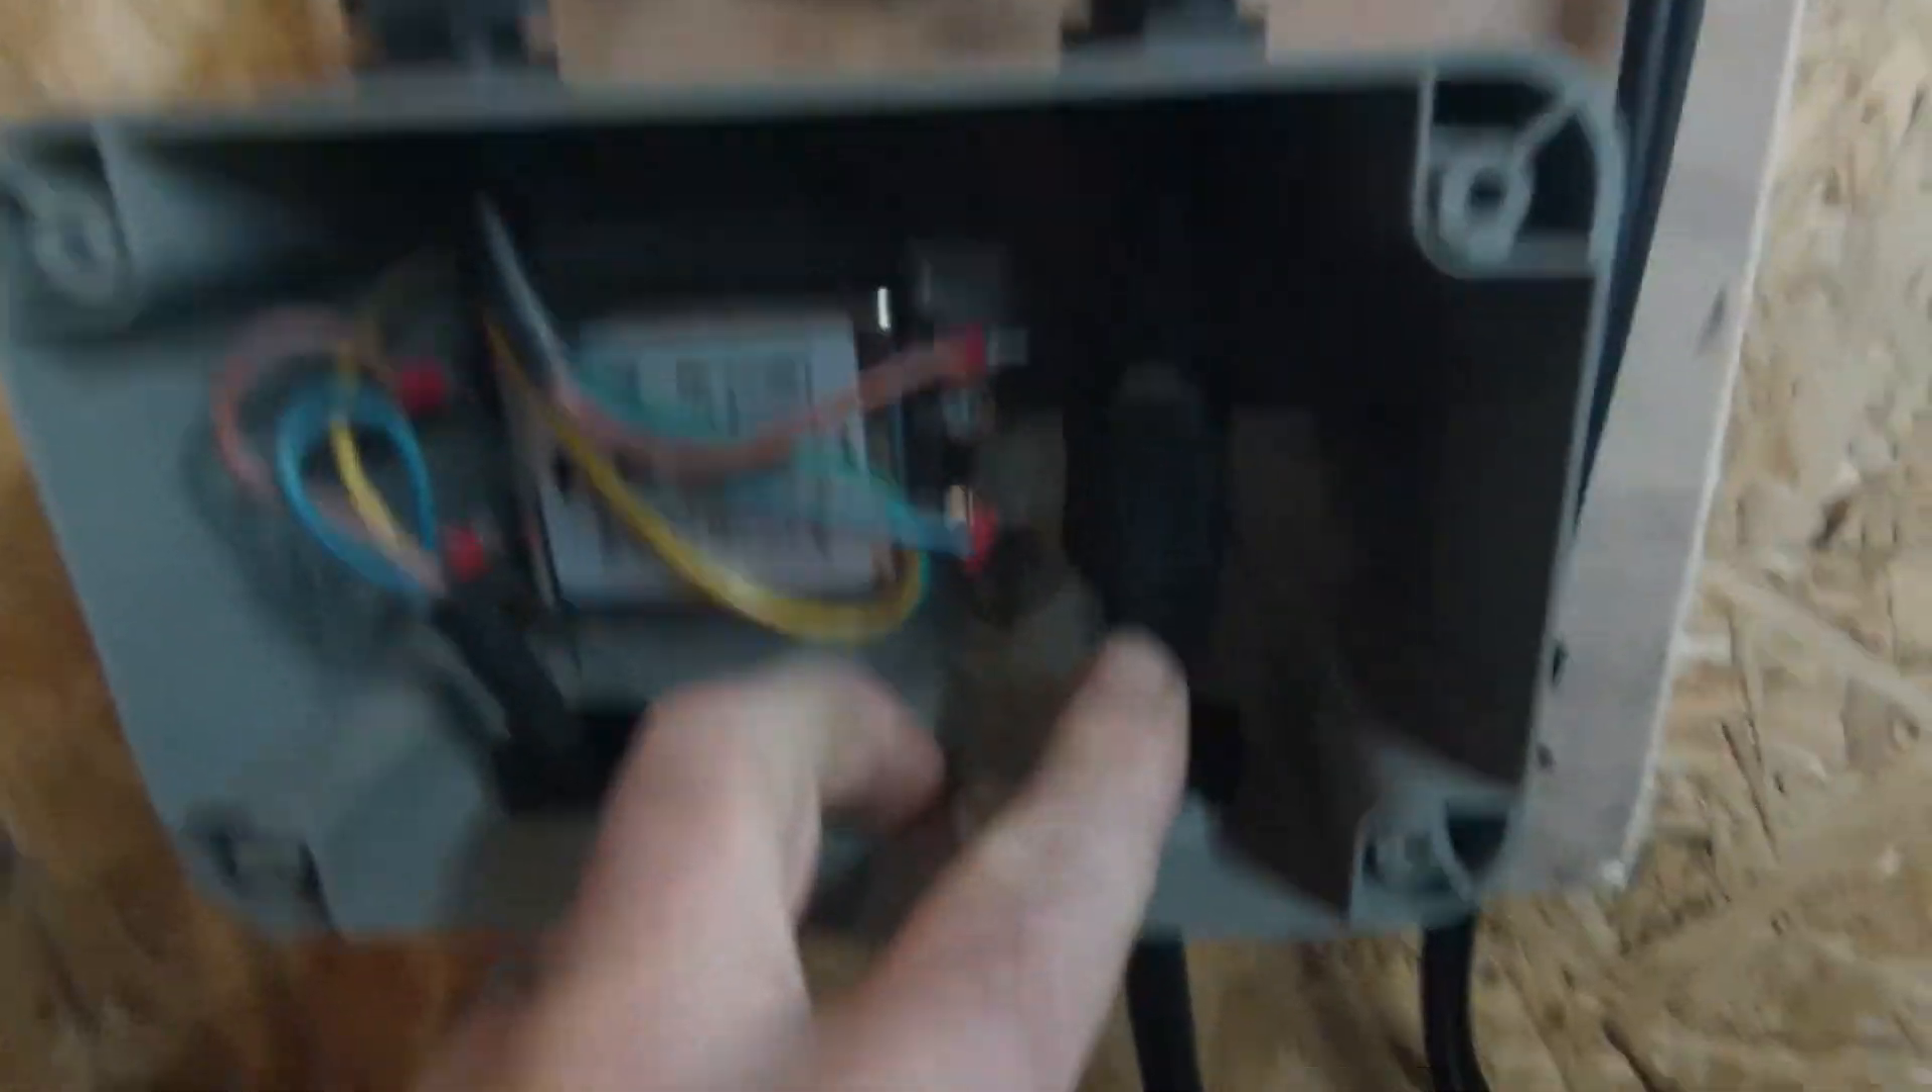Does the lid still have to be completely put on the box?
Yes.